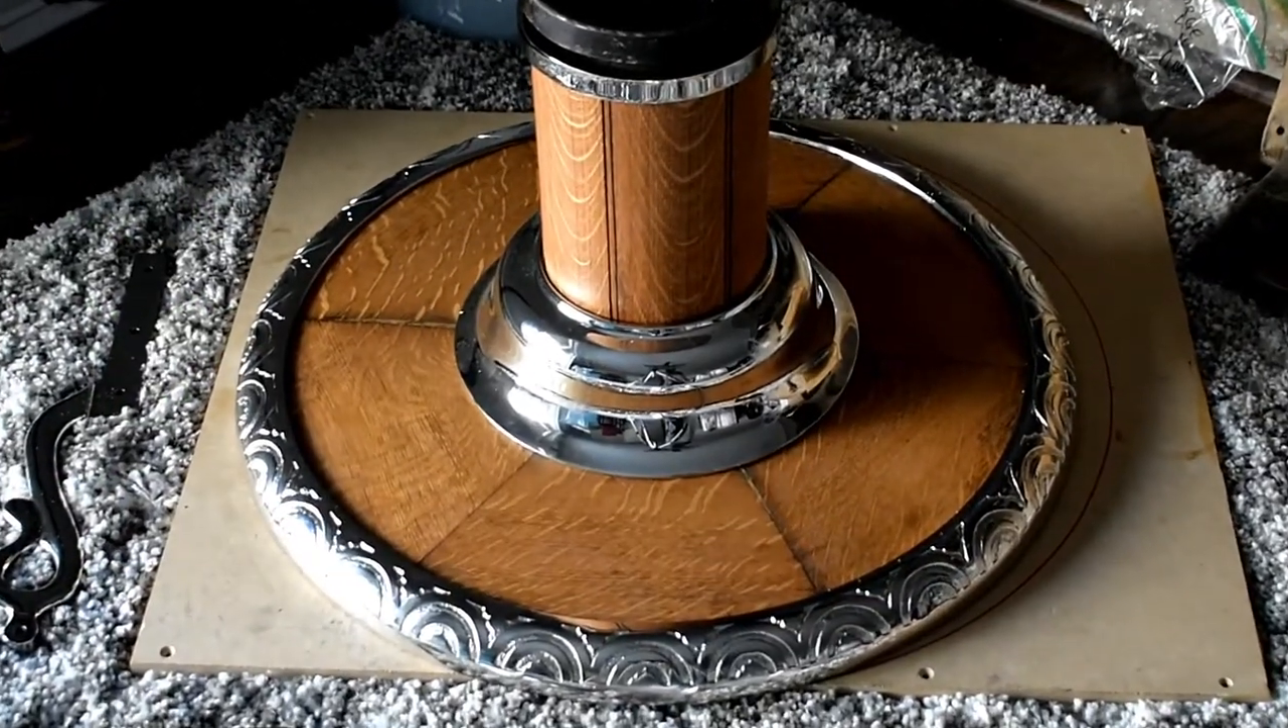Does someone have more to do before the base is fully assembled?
No.